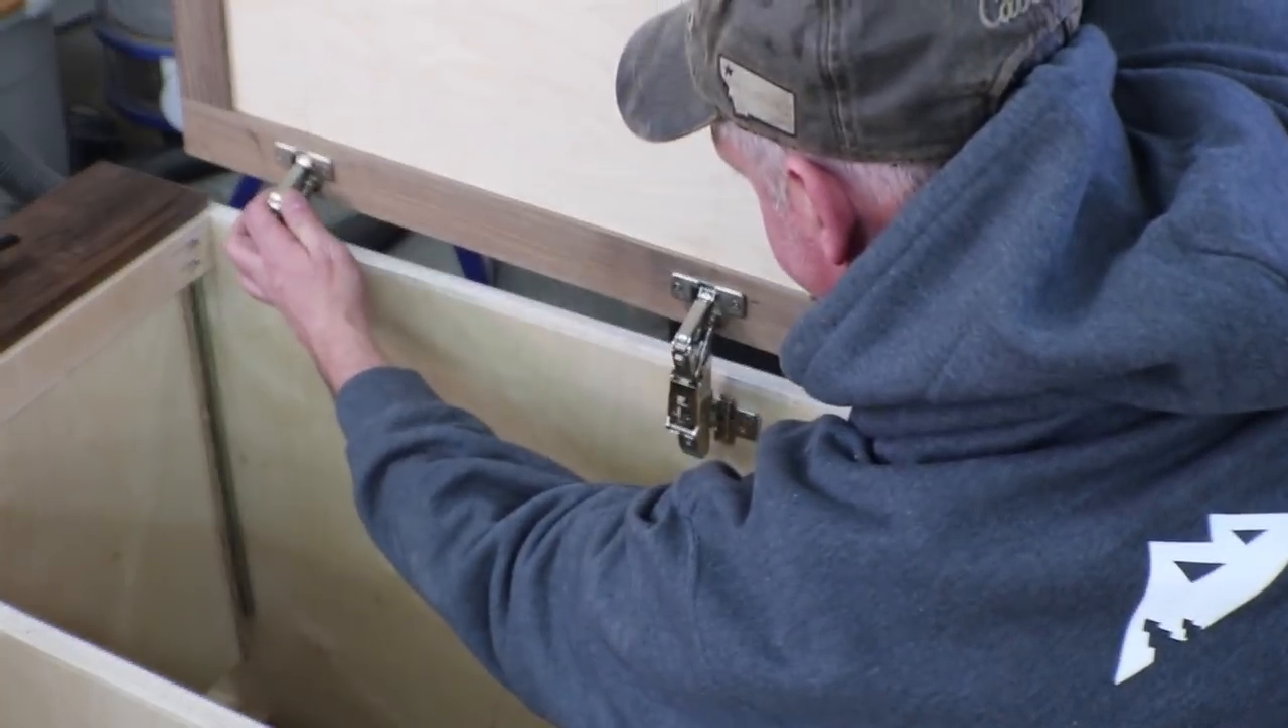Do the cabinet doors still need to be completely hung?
Yes.